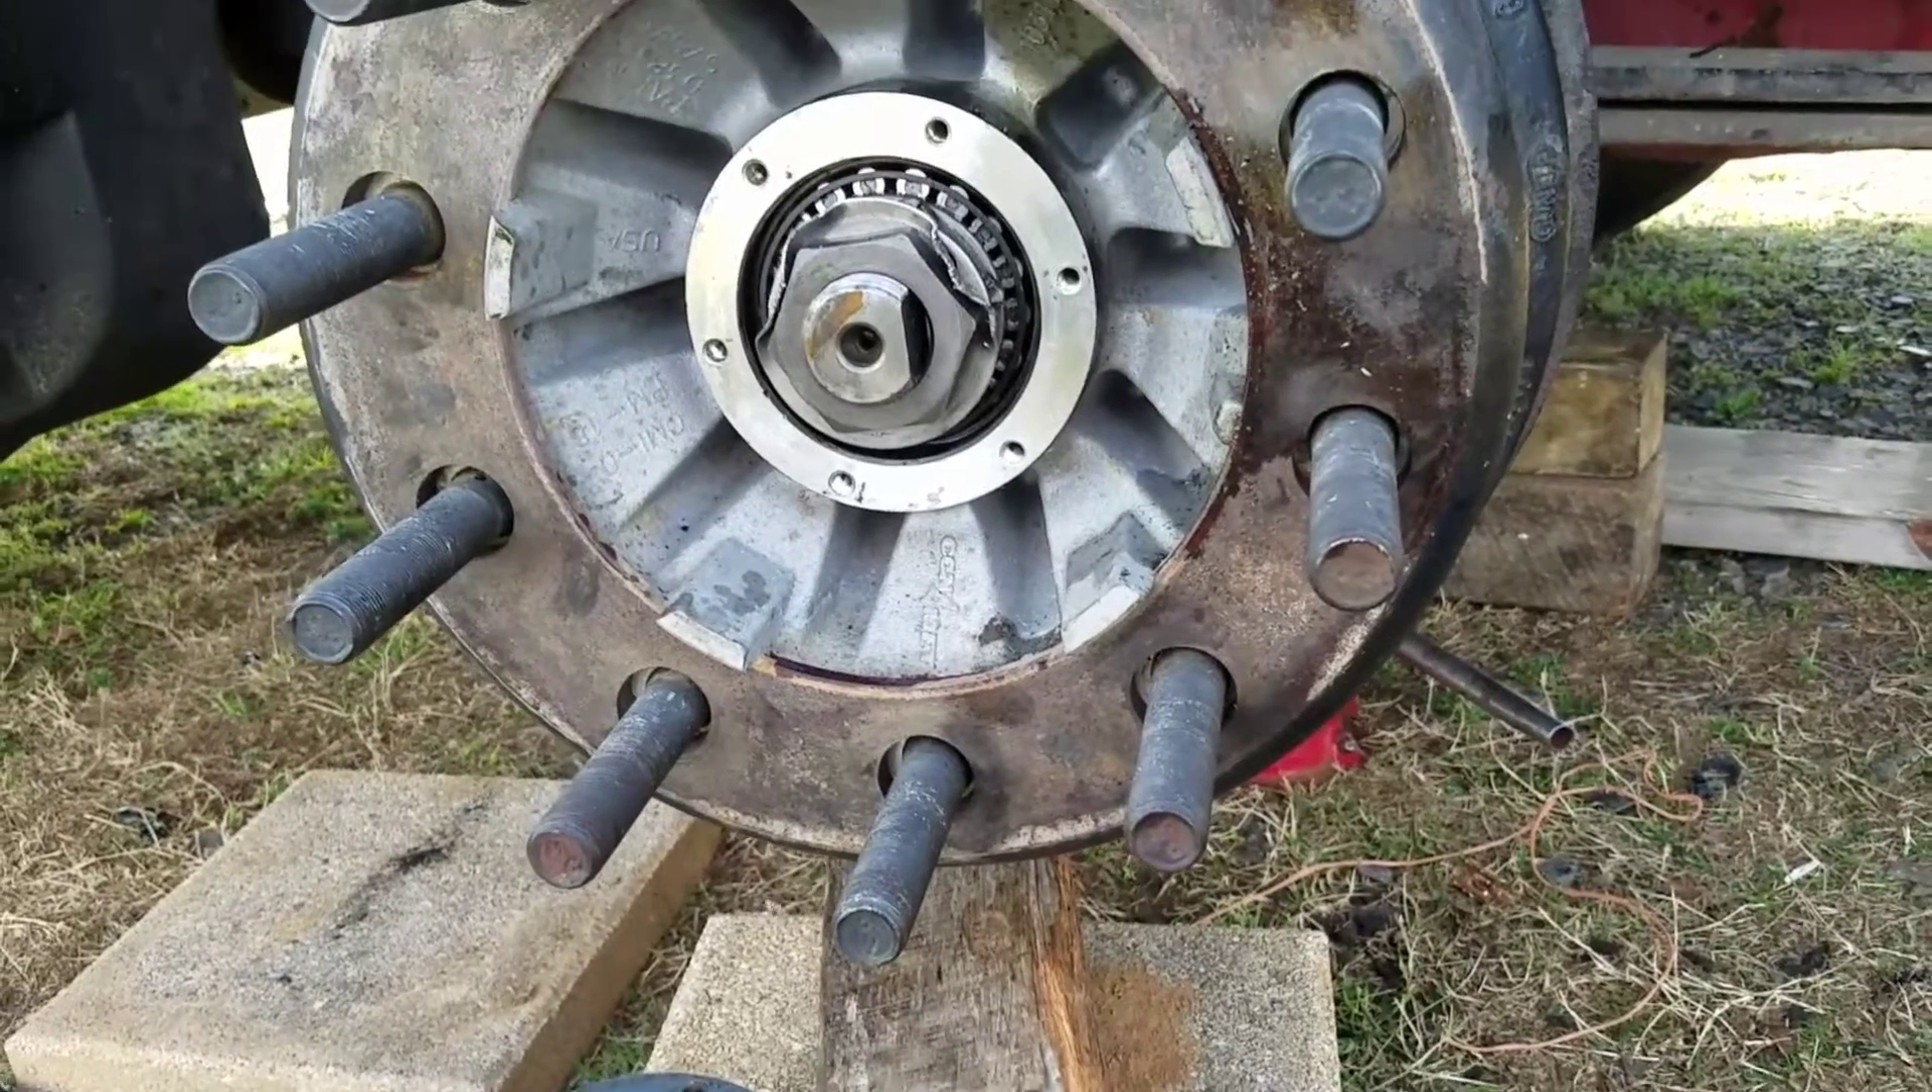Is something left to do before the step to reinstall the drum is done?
No.